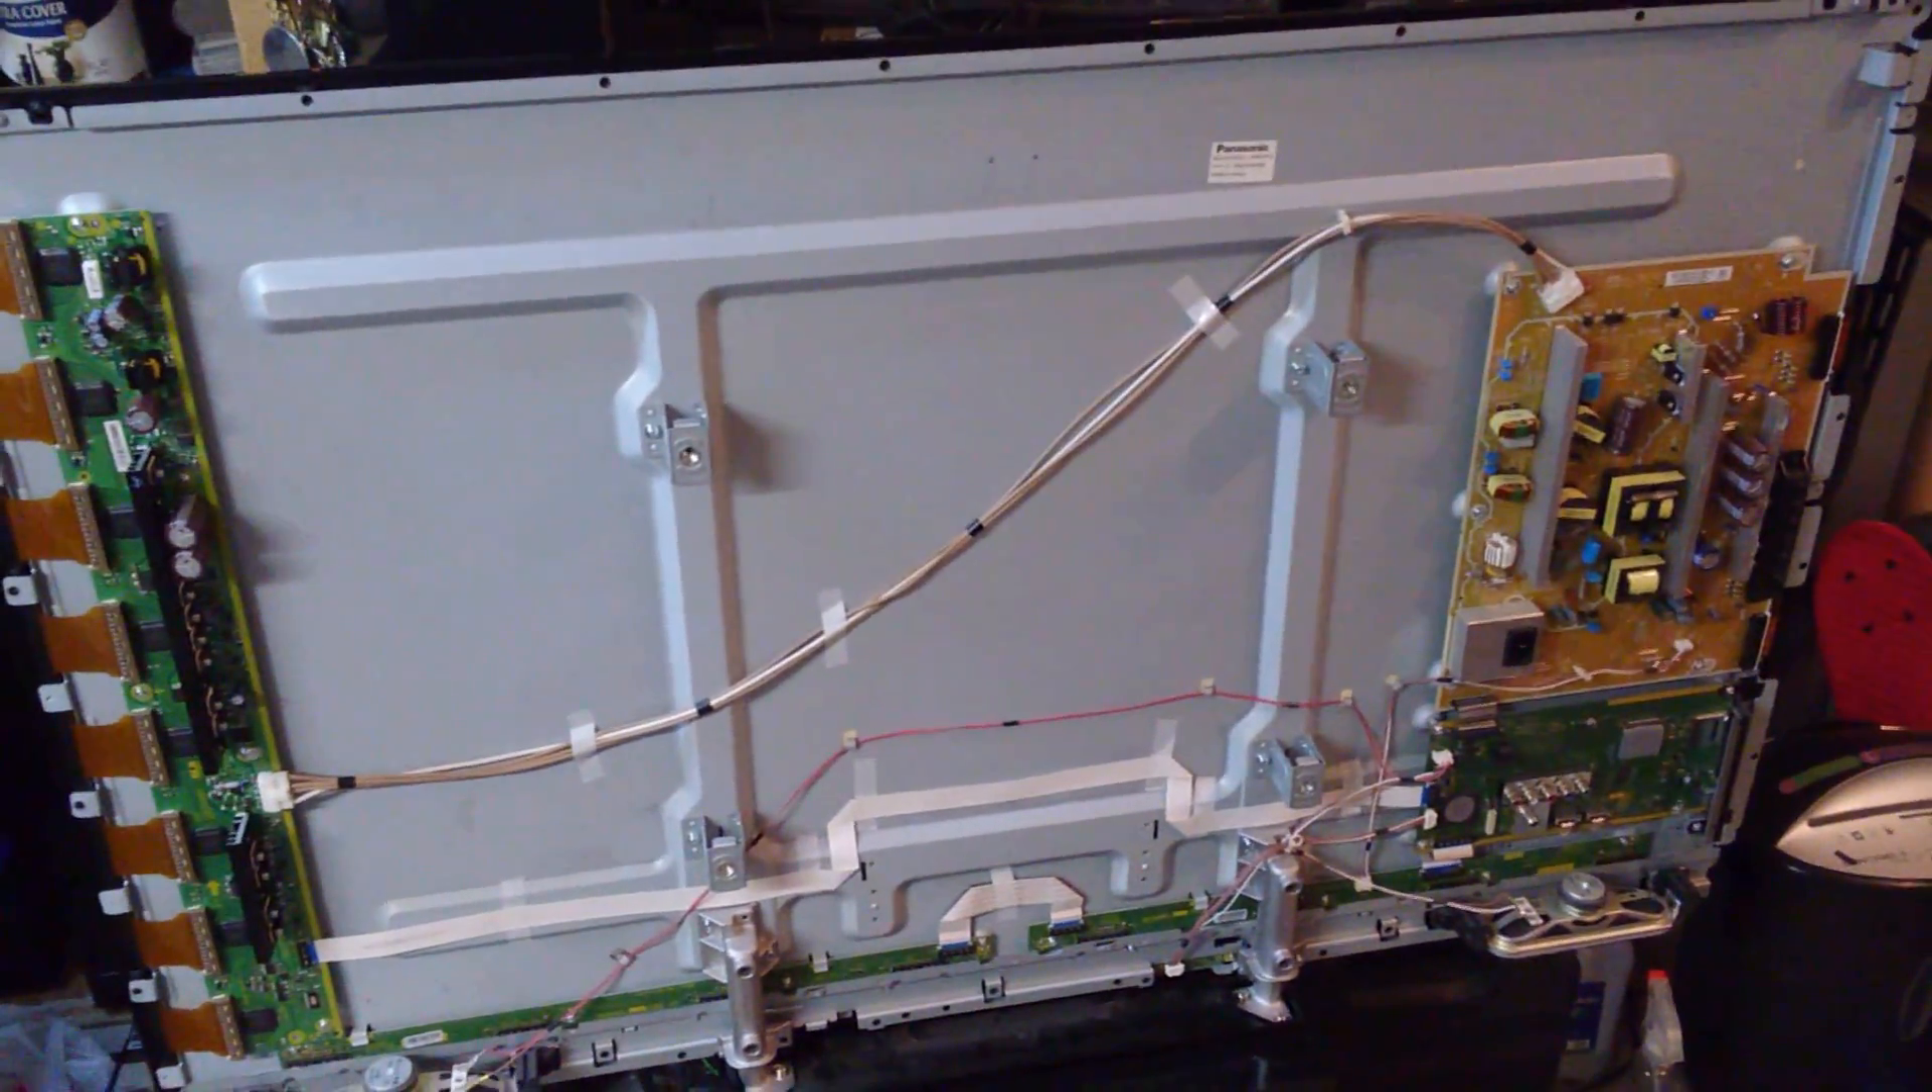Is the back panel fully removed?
Yes.